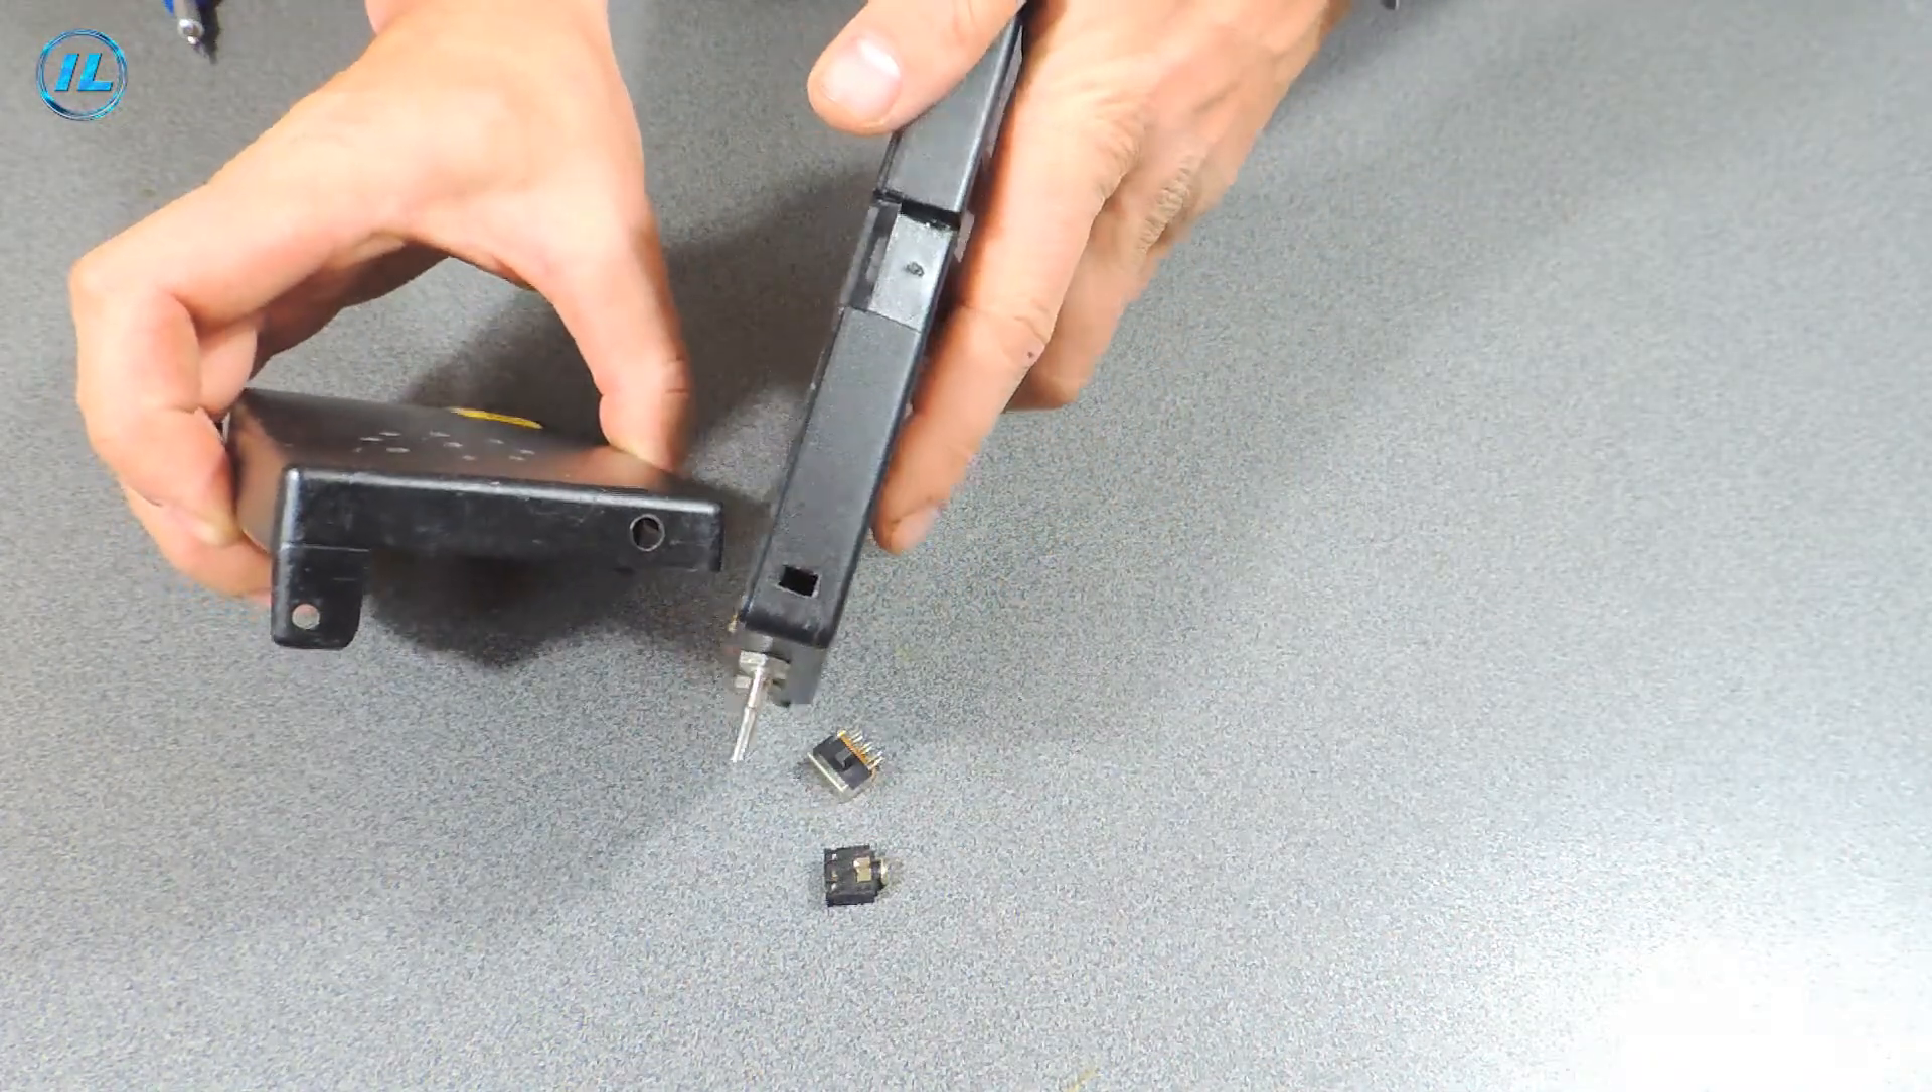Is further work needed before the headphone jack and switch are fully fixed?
Yes.